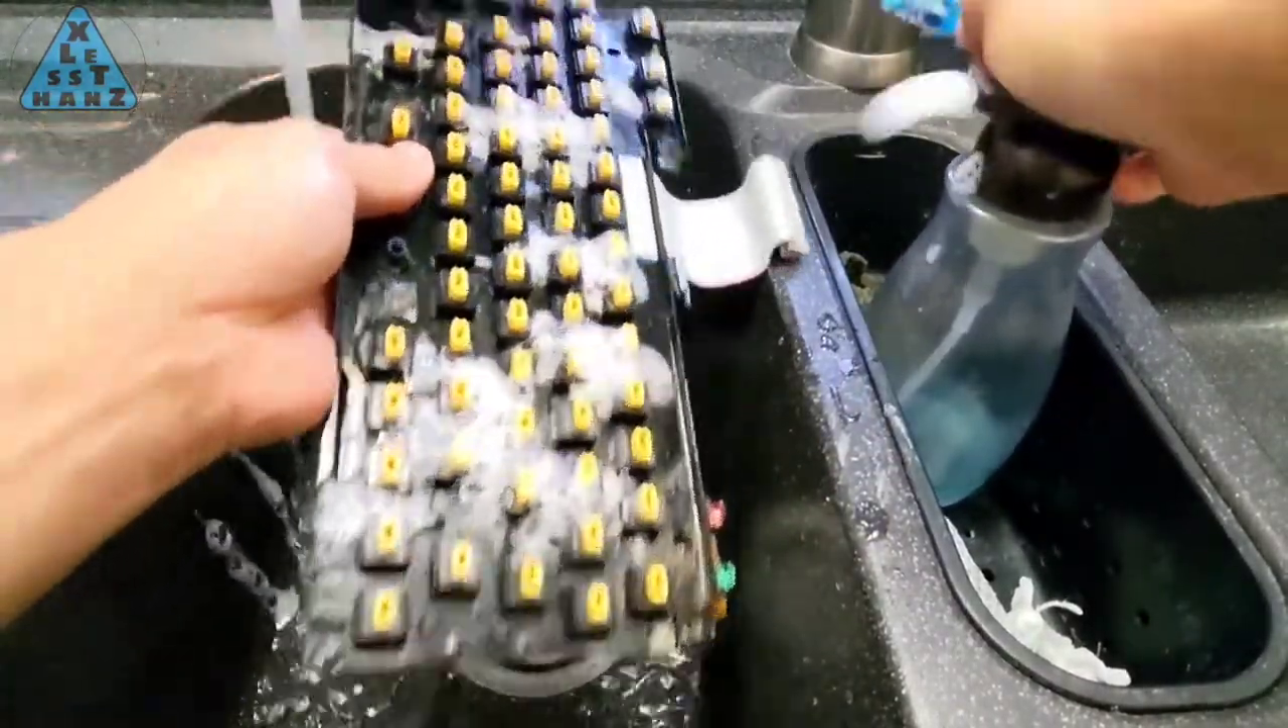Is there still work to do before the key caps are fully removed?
No.